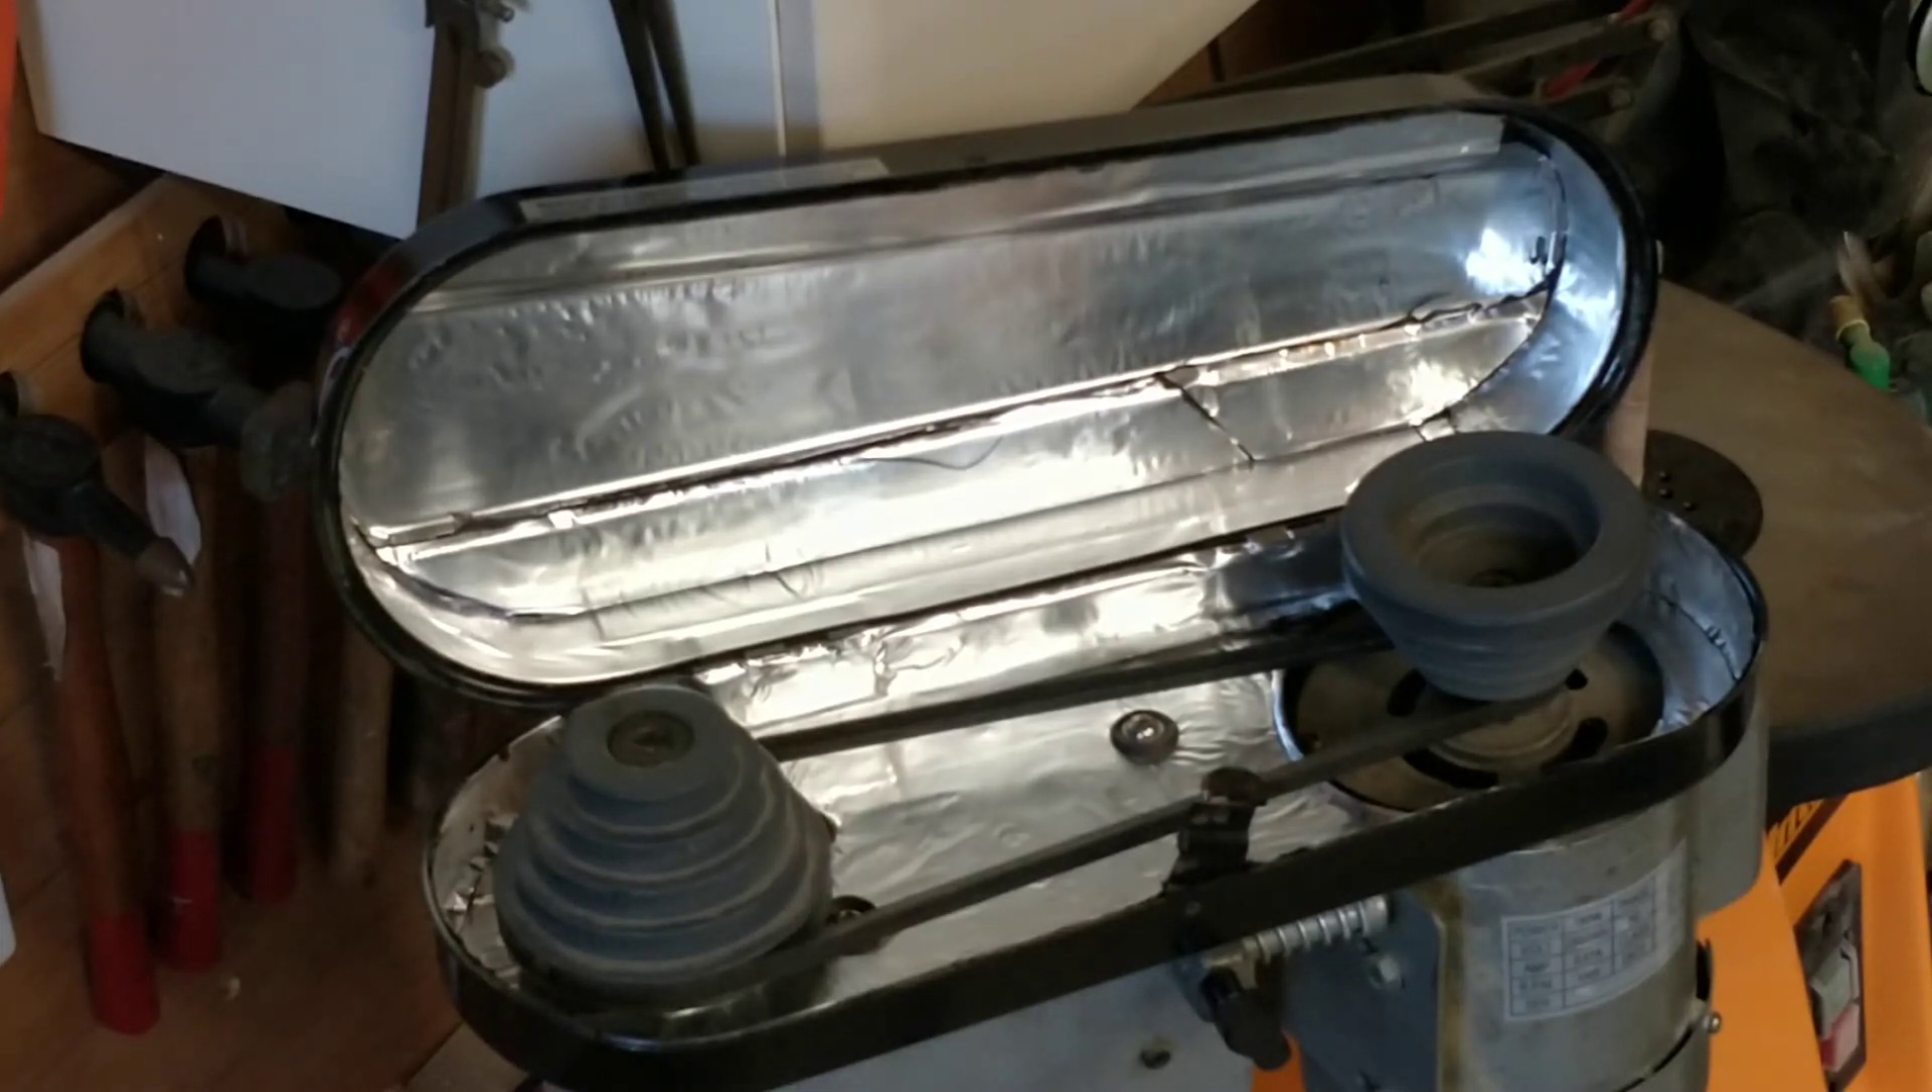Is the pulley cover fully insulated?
Yes.